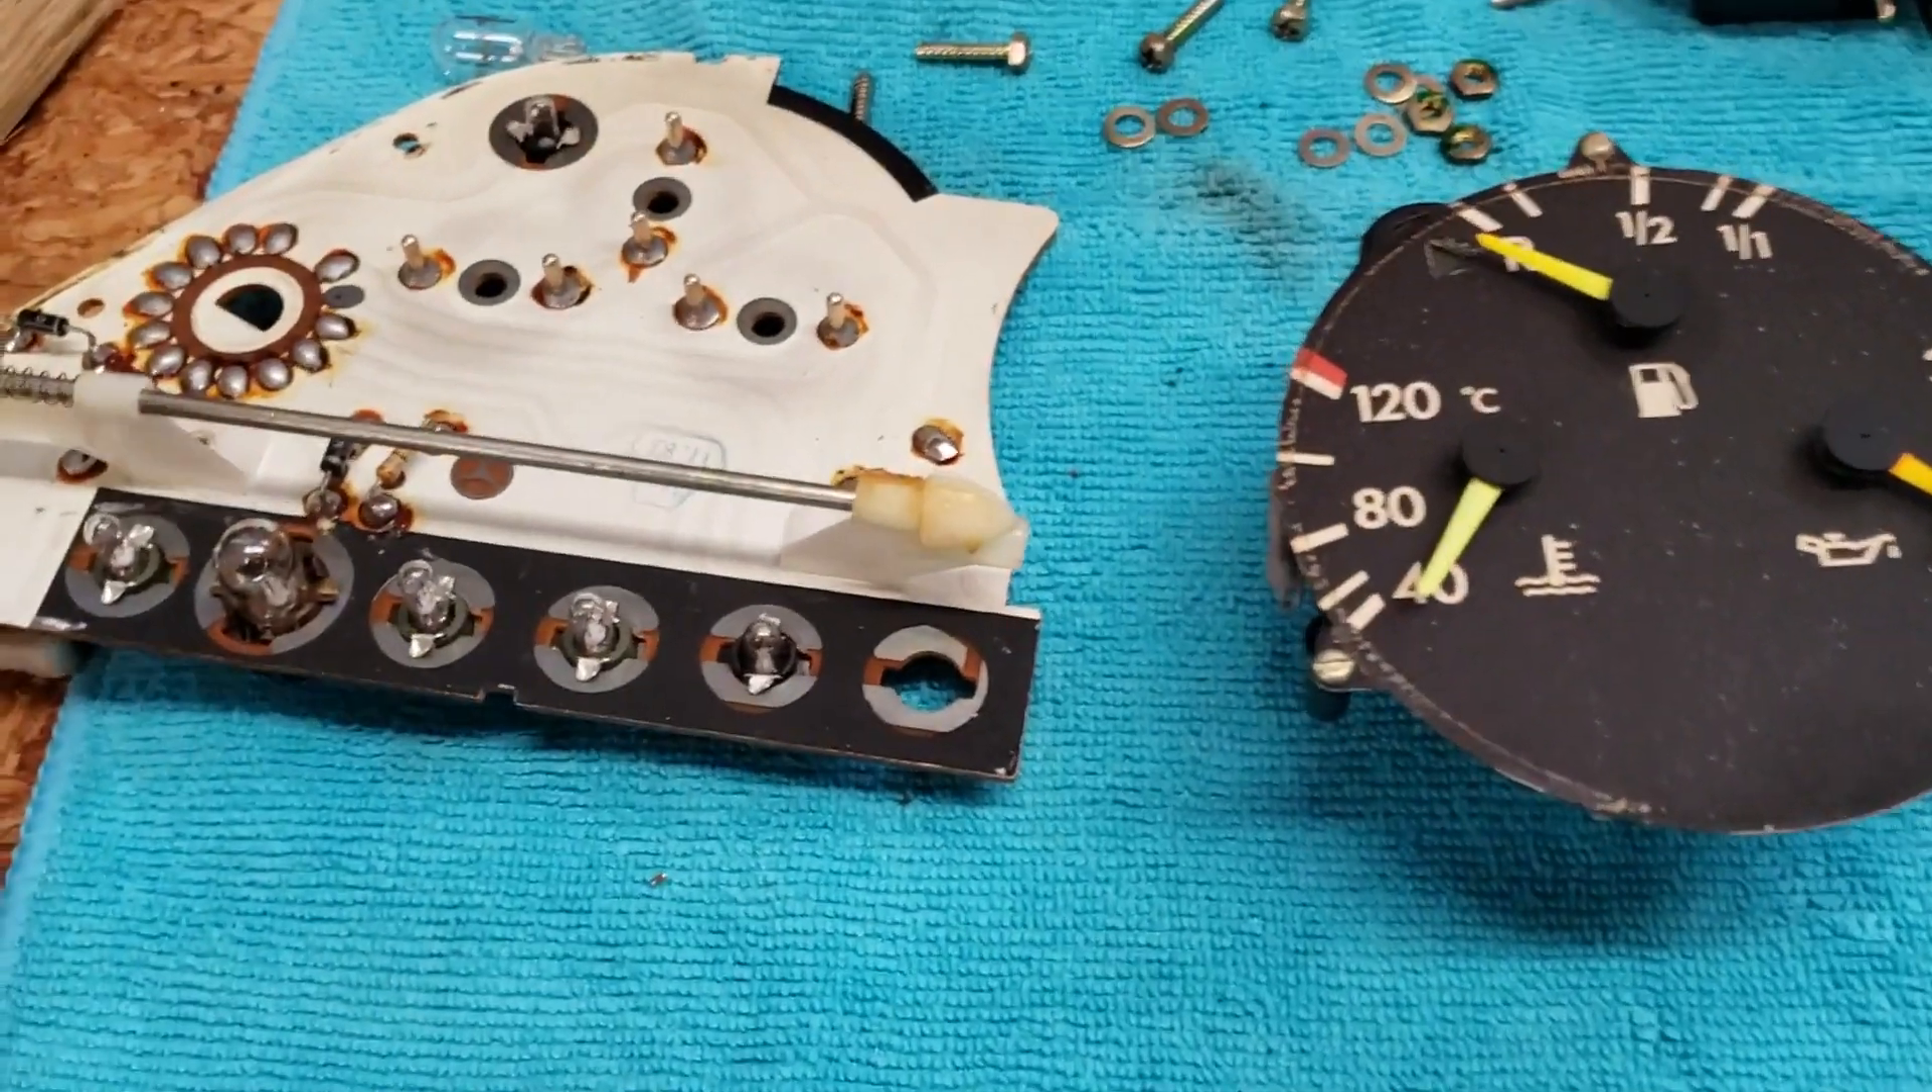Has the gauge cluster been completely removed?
Yes.